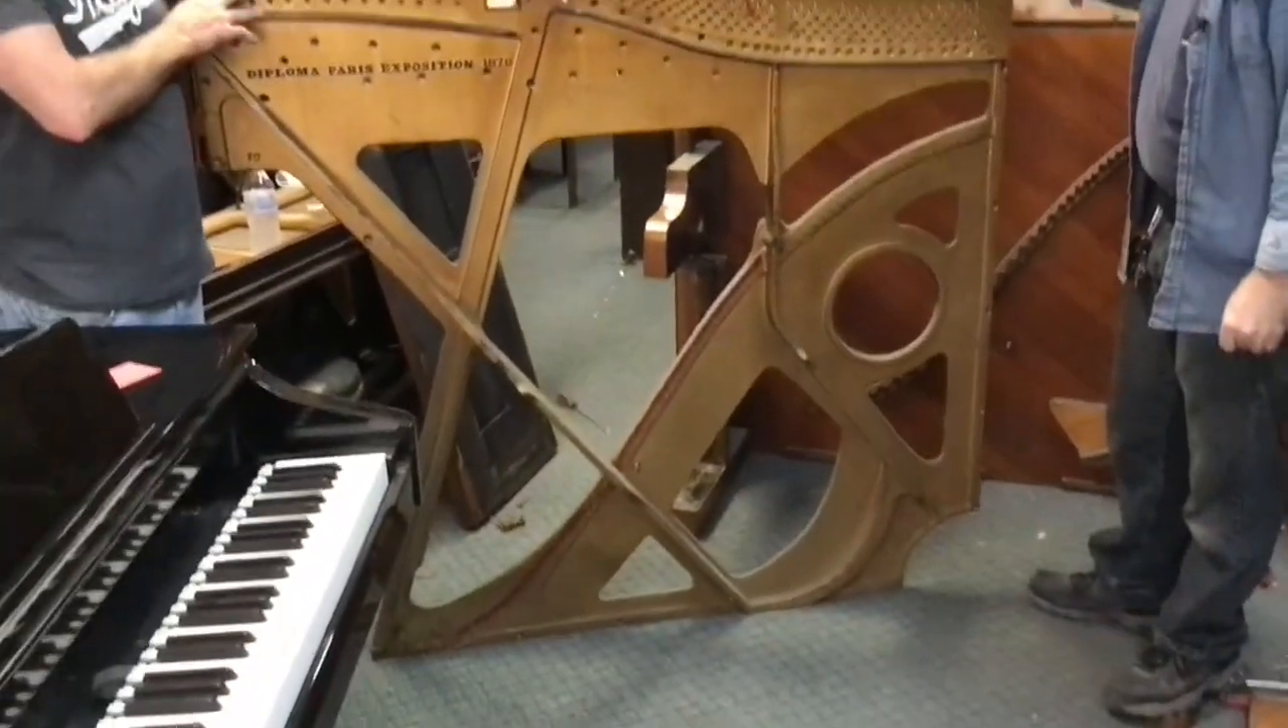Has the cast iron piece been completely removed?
Yes.